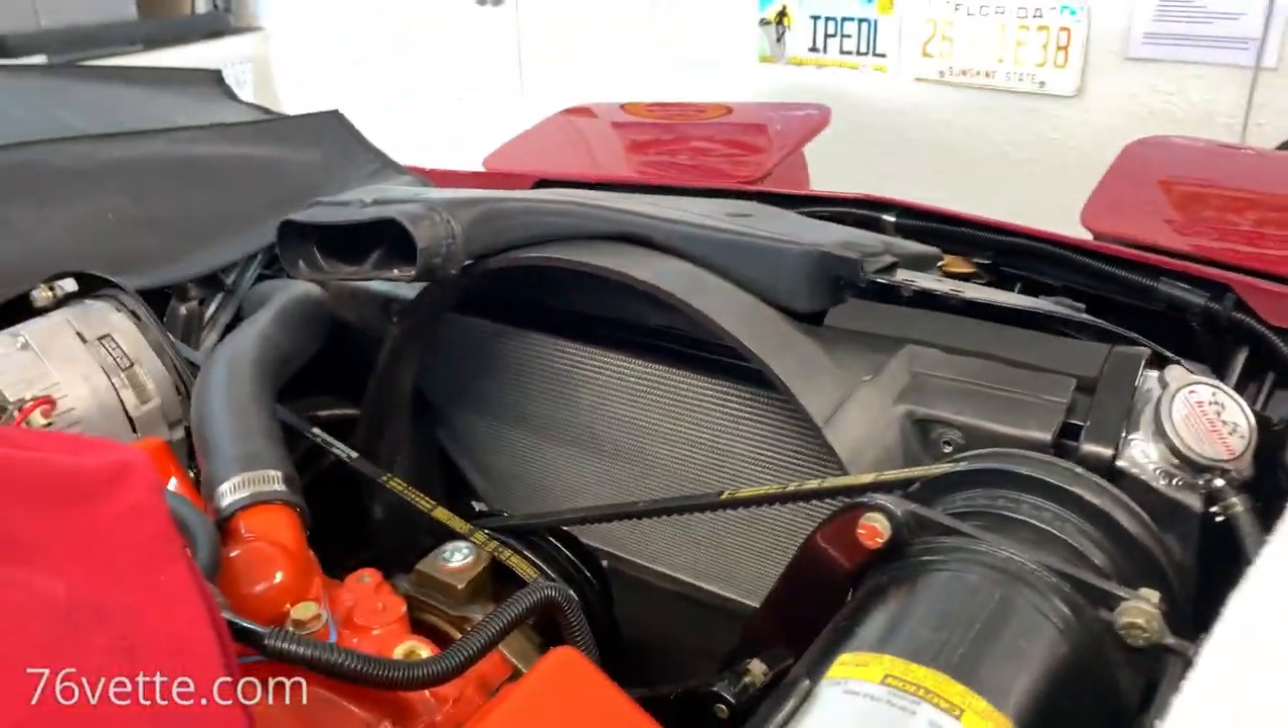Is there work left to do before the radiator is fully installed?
No.